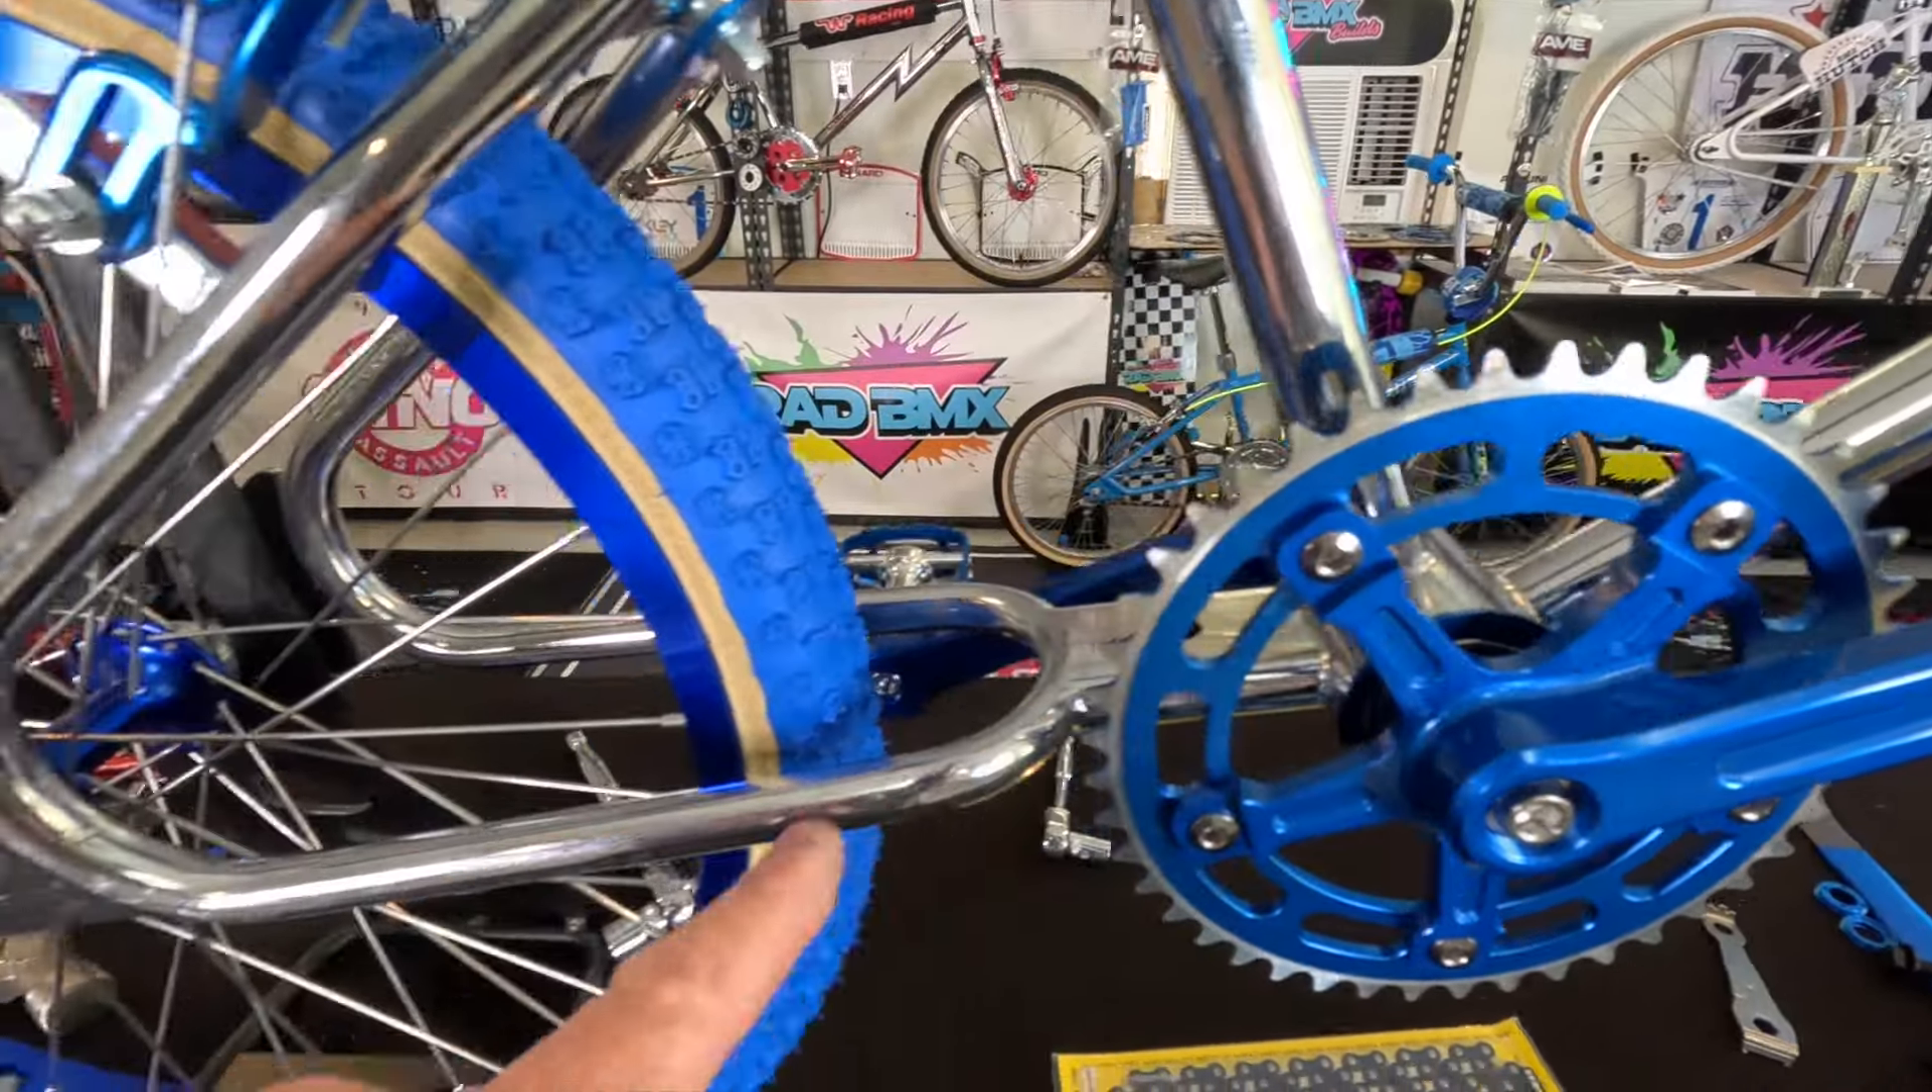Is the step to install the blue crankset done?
Yes.